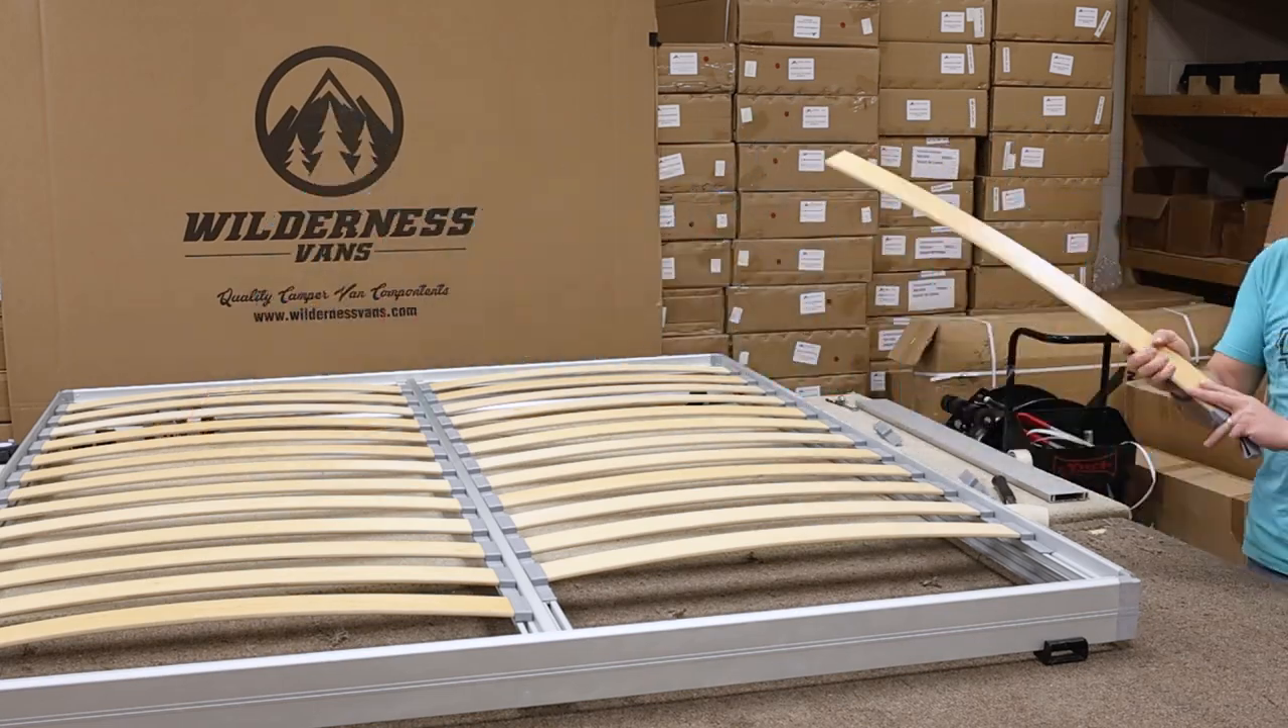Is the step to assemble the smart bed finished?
No.